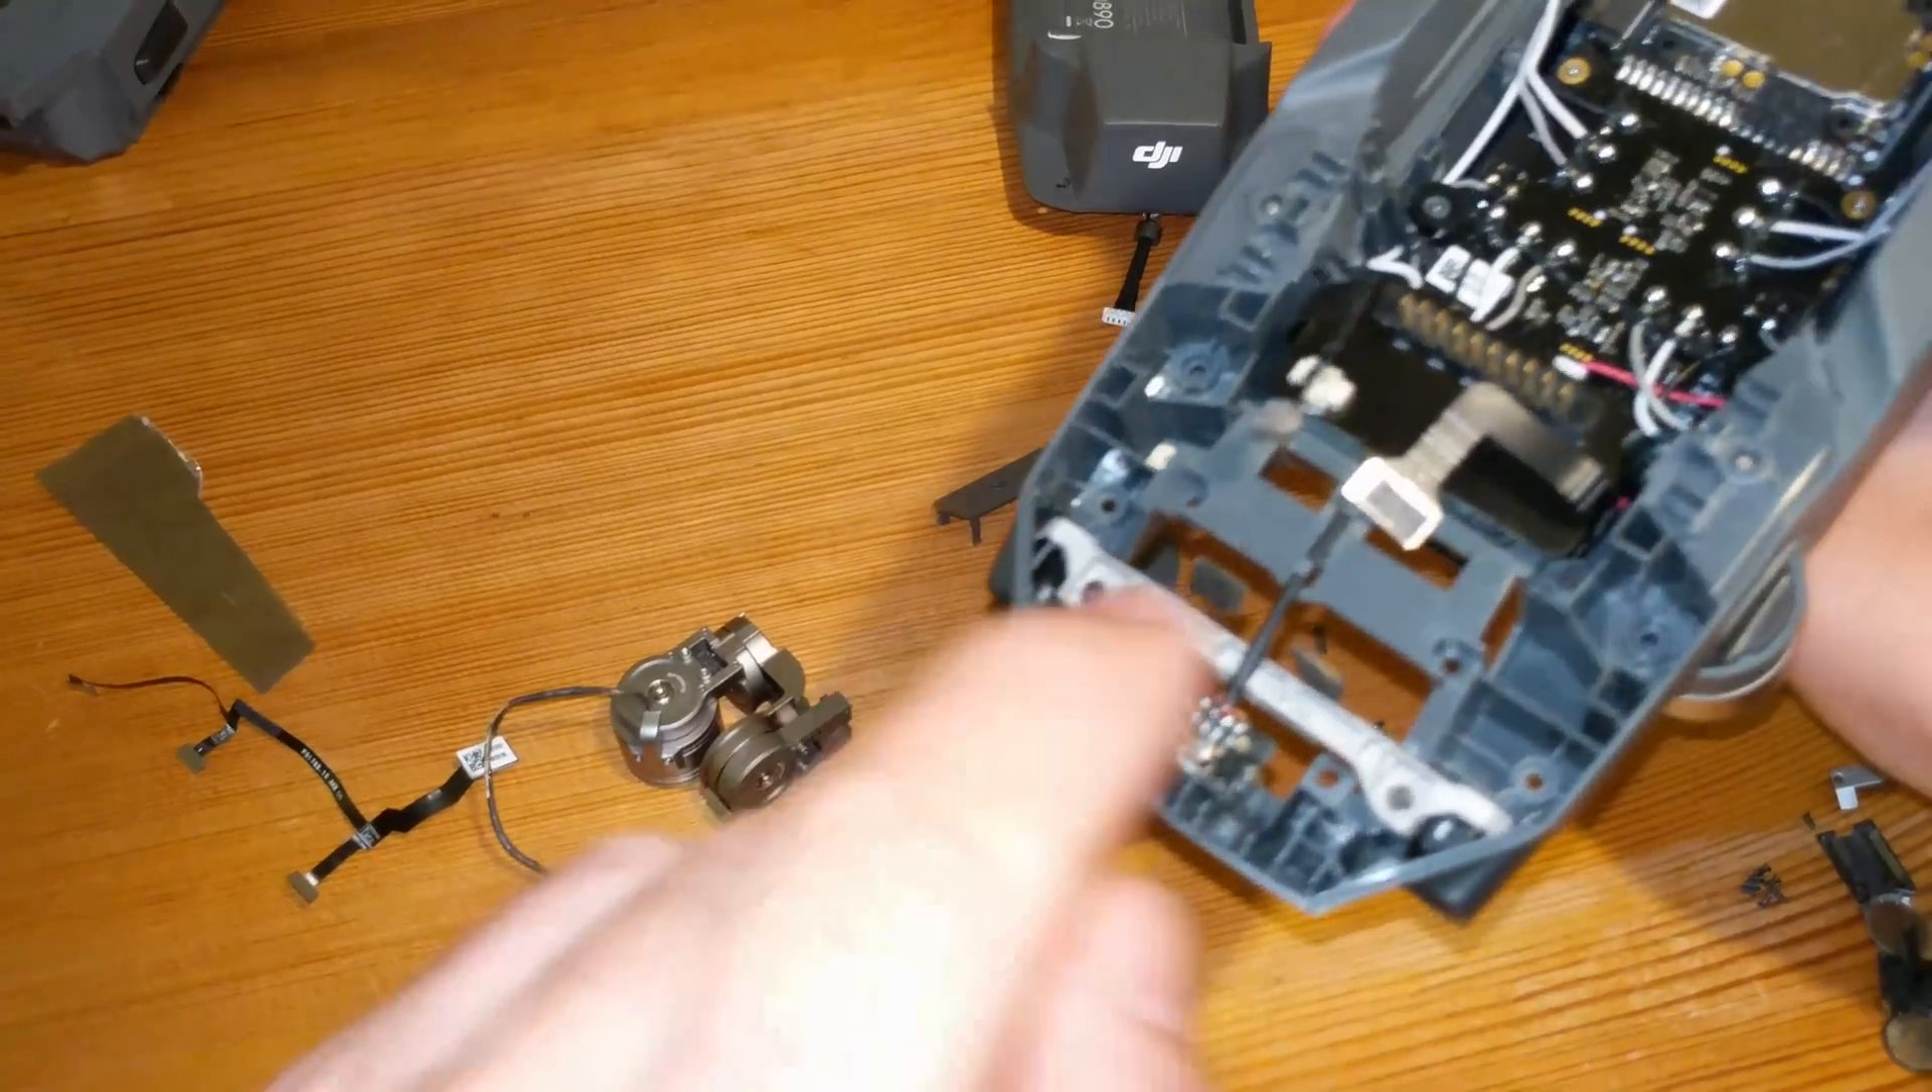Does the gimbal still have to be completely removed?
No.